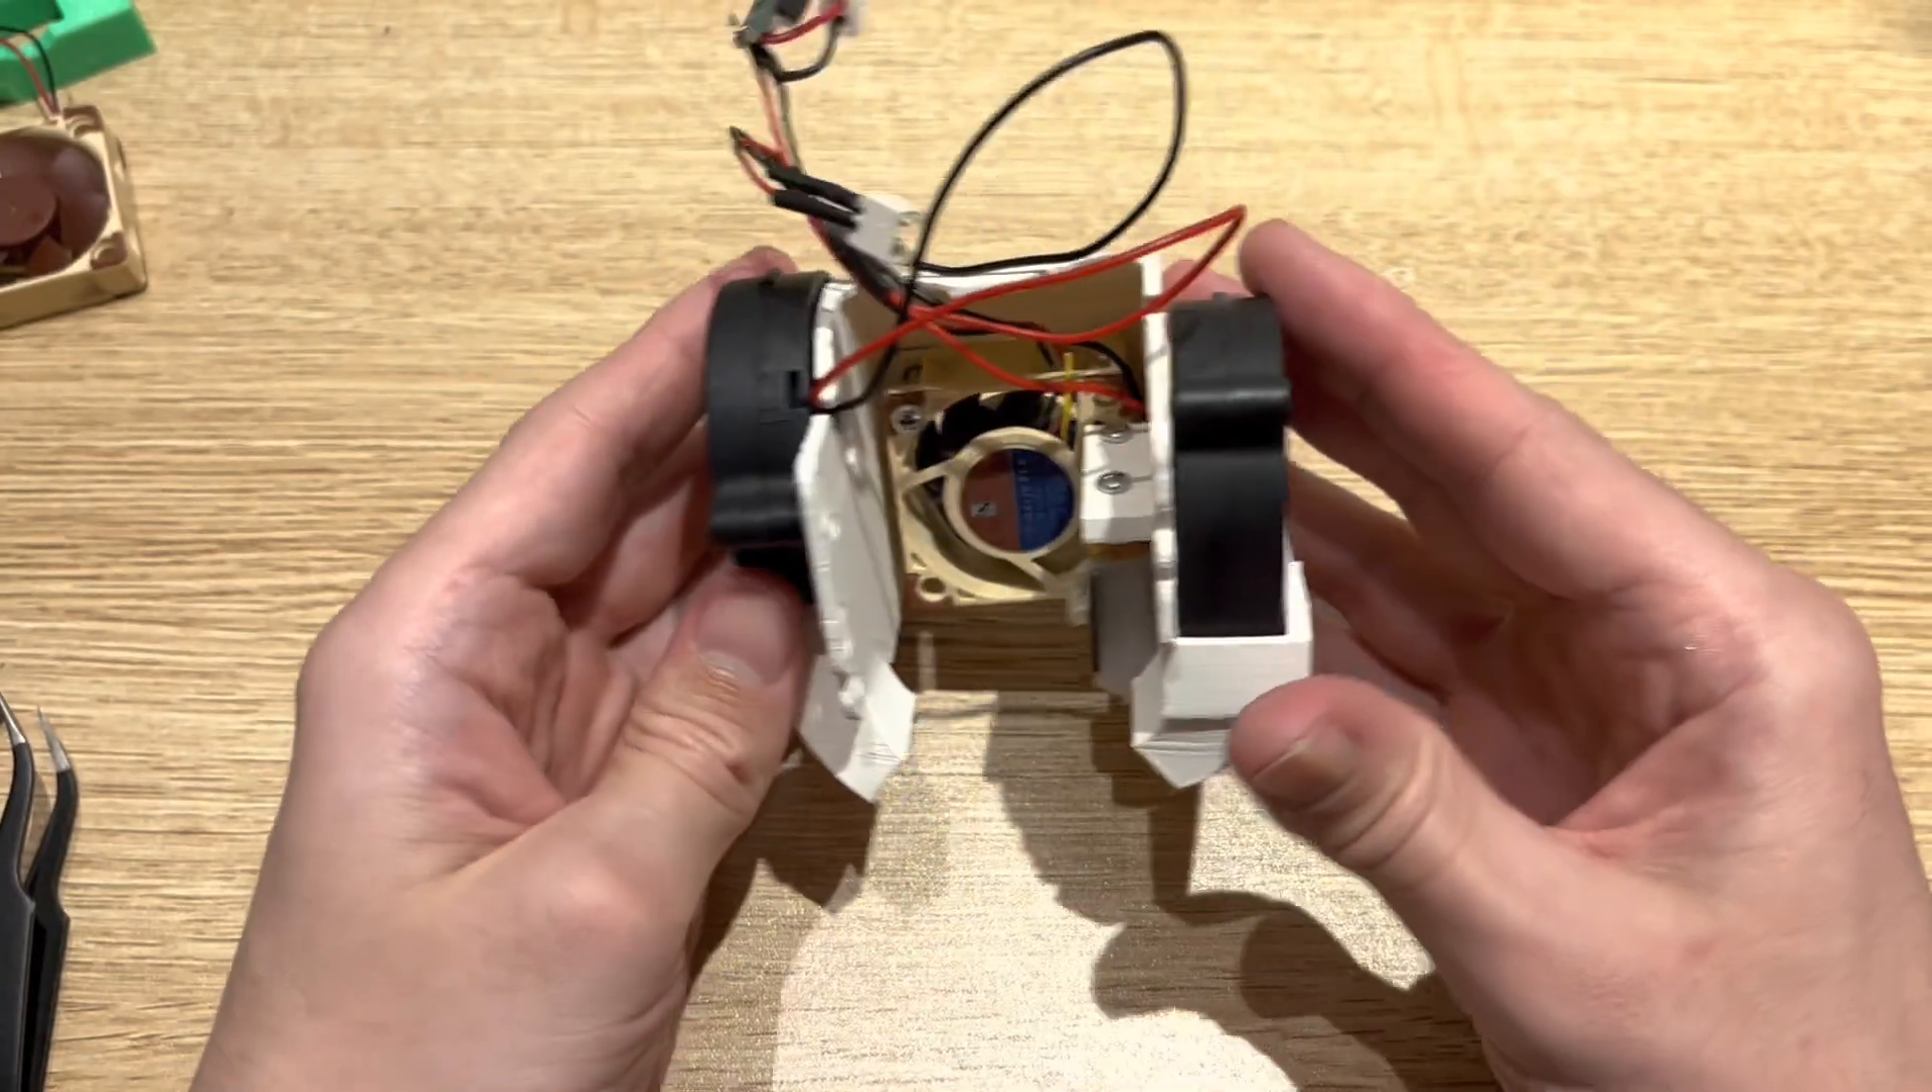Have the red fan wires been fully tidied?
No.